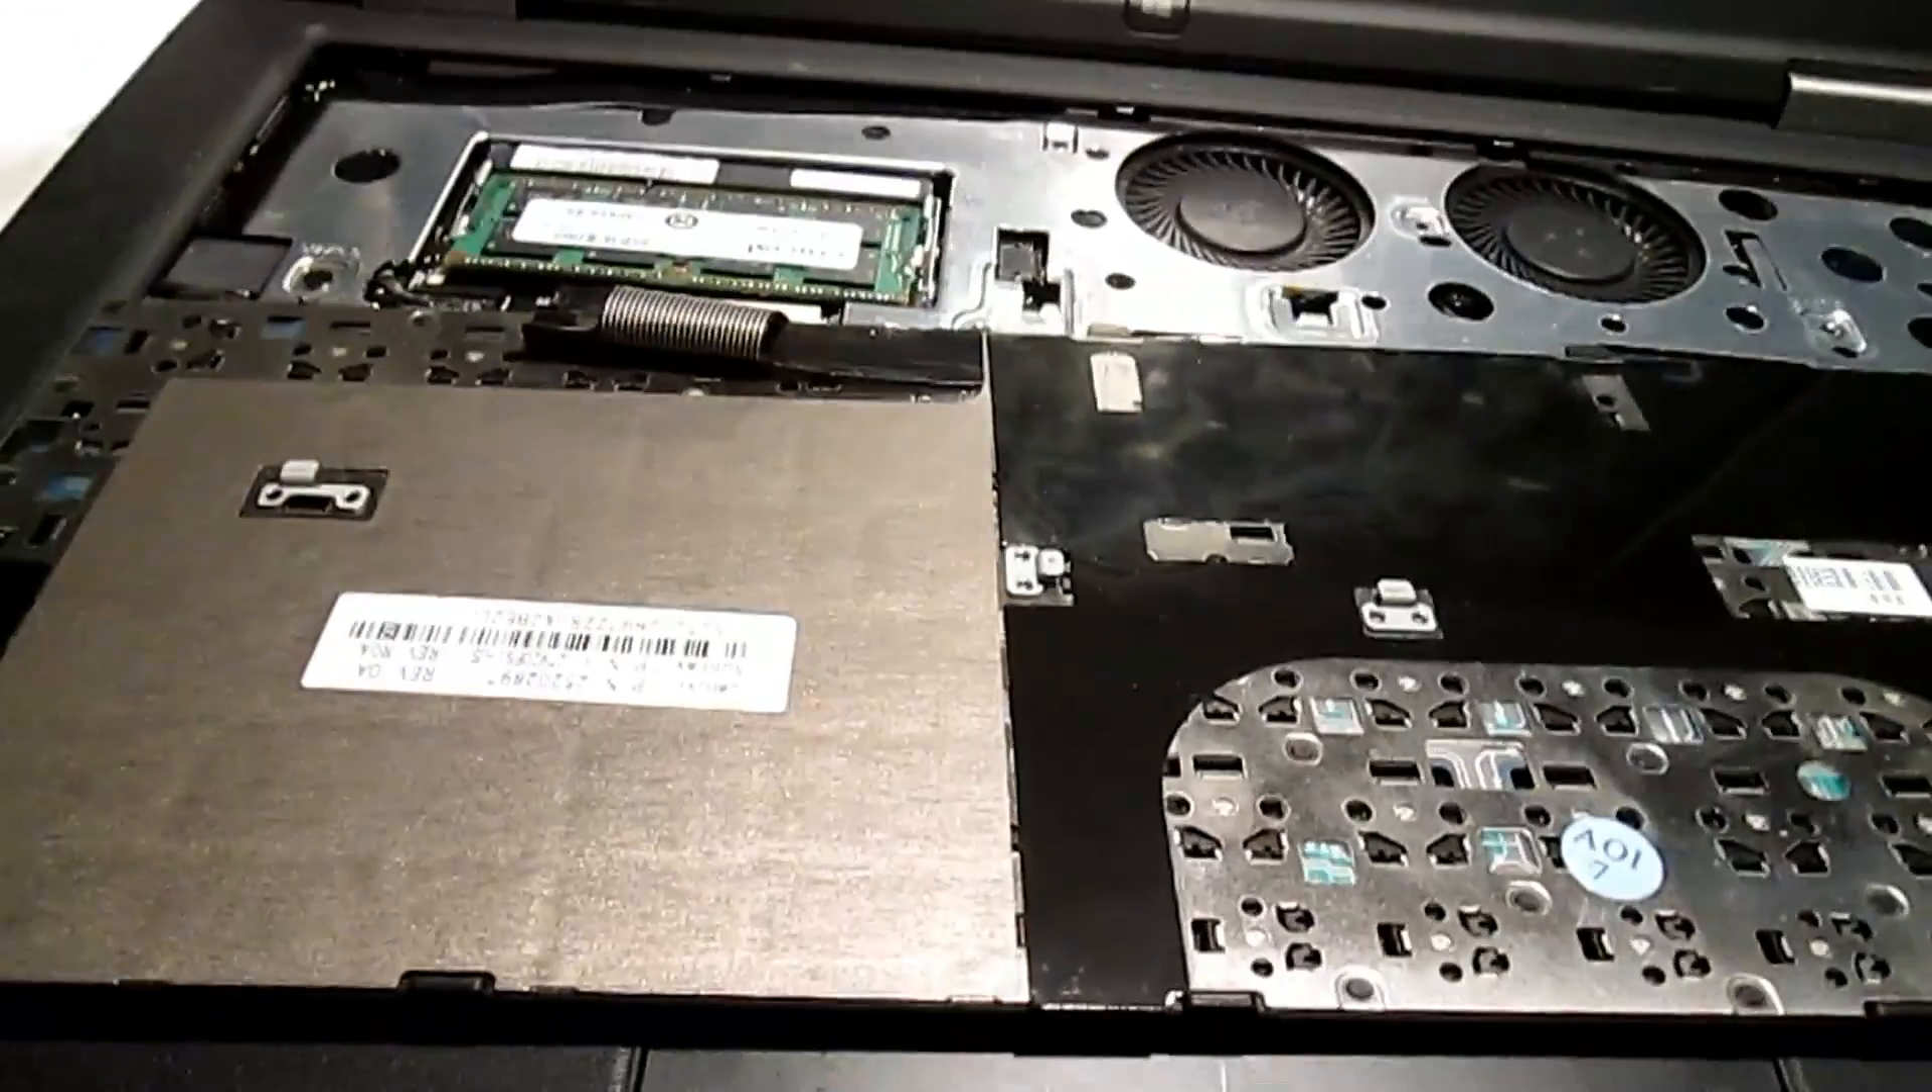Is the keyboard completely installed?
No.